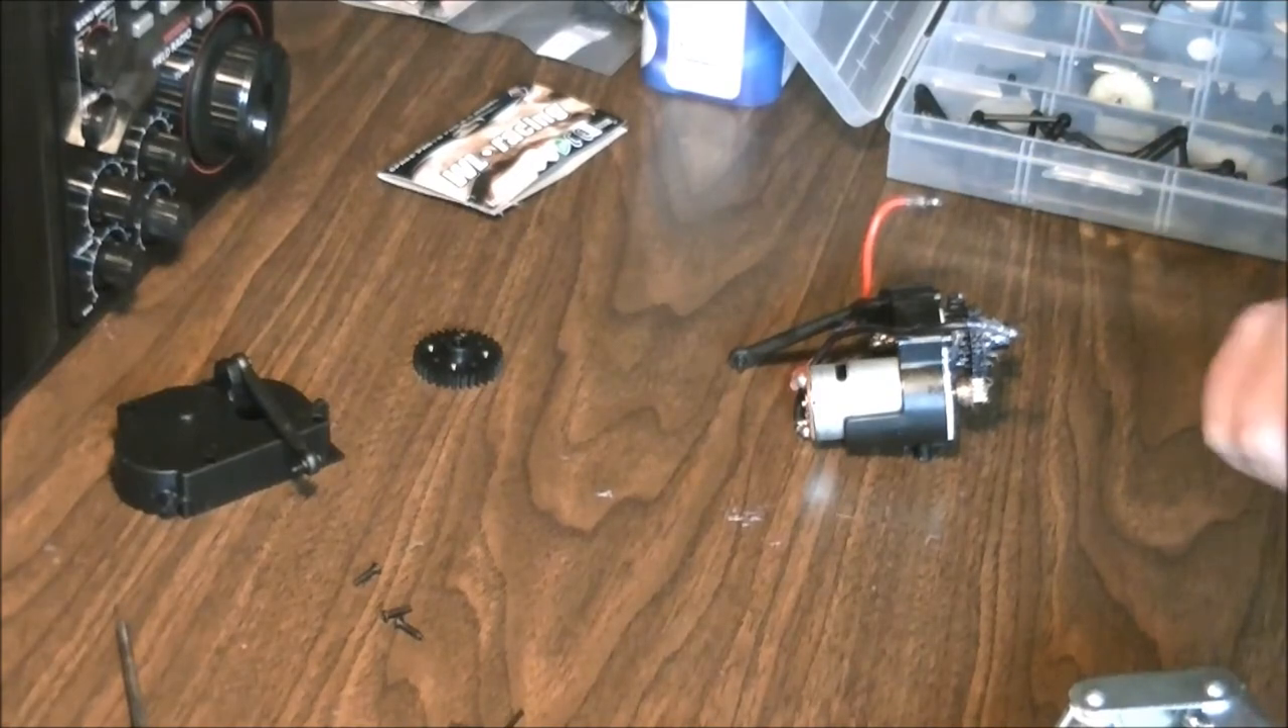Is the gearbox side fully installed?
No.